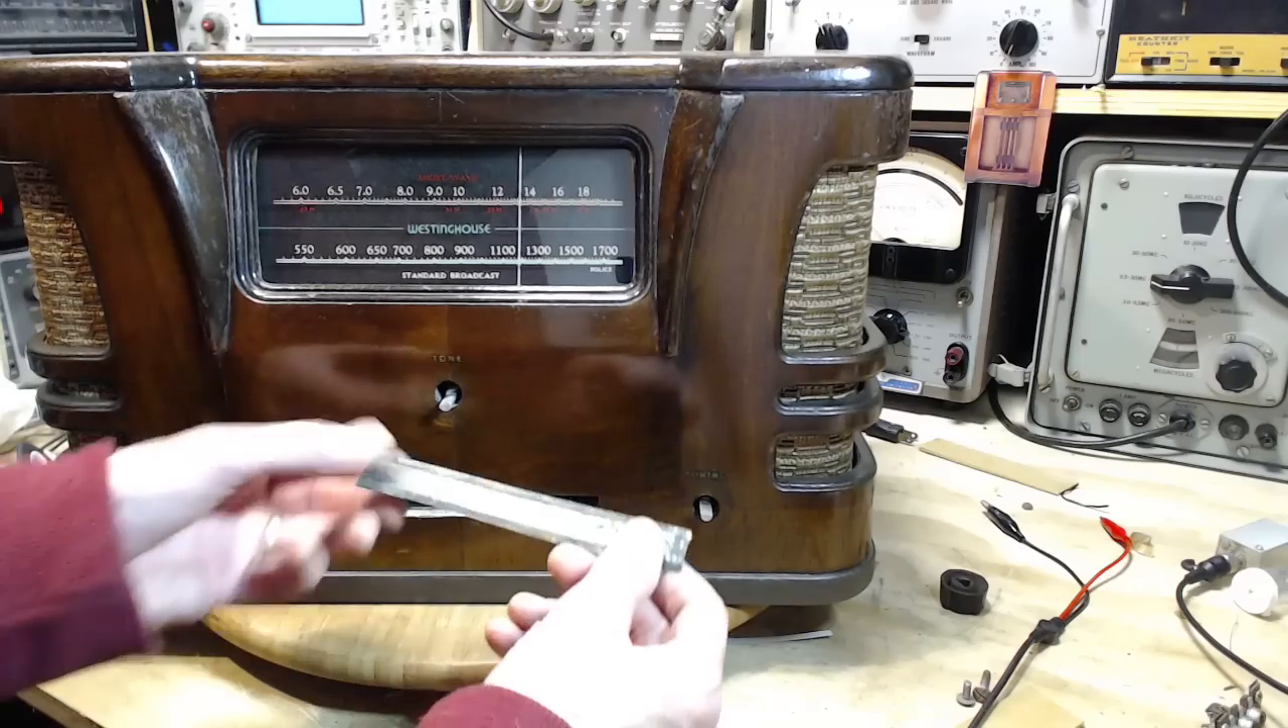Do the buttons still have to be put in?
Yes.